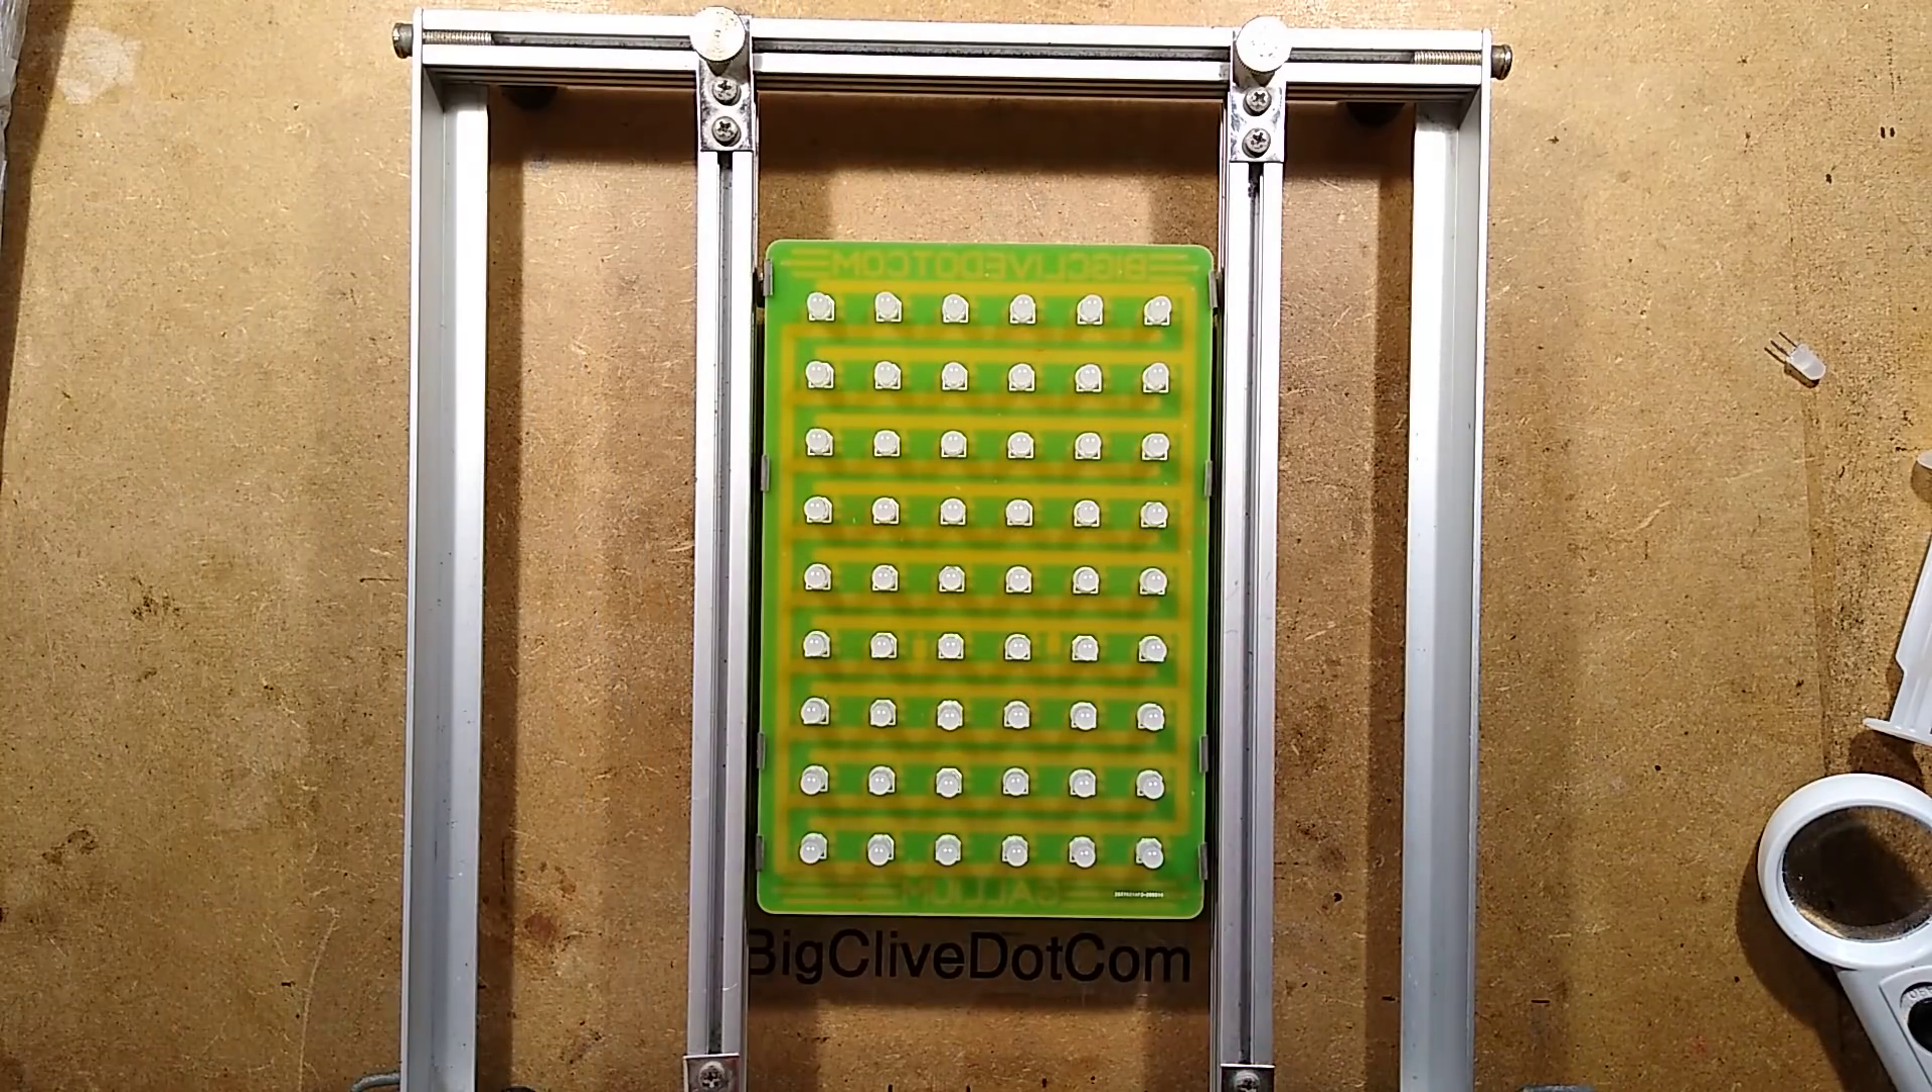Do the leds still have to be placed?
No.